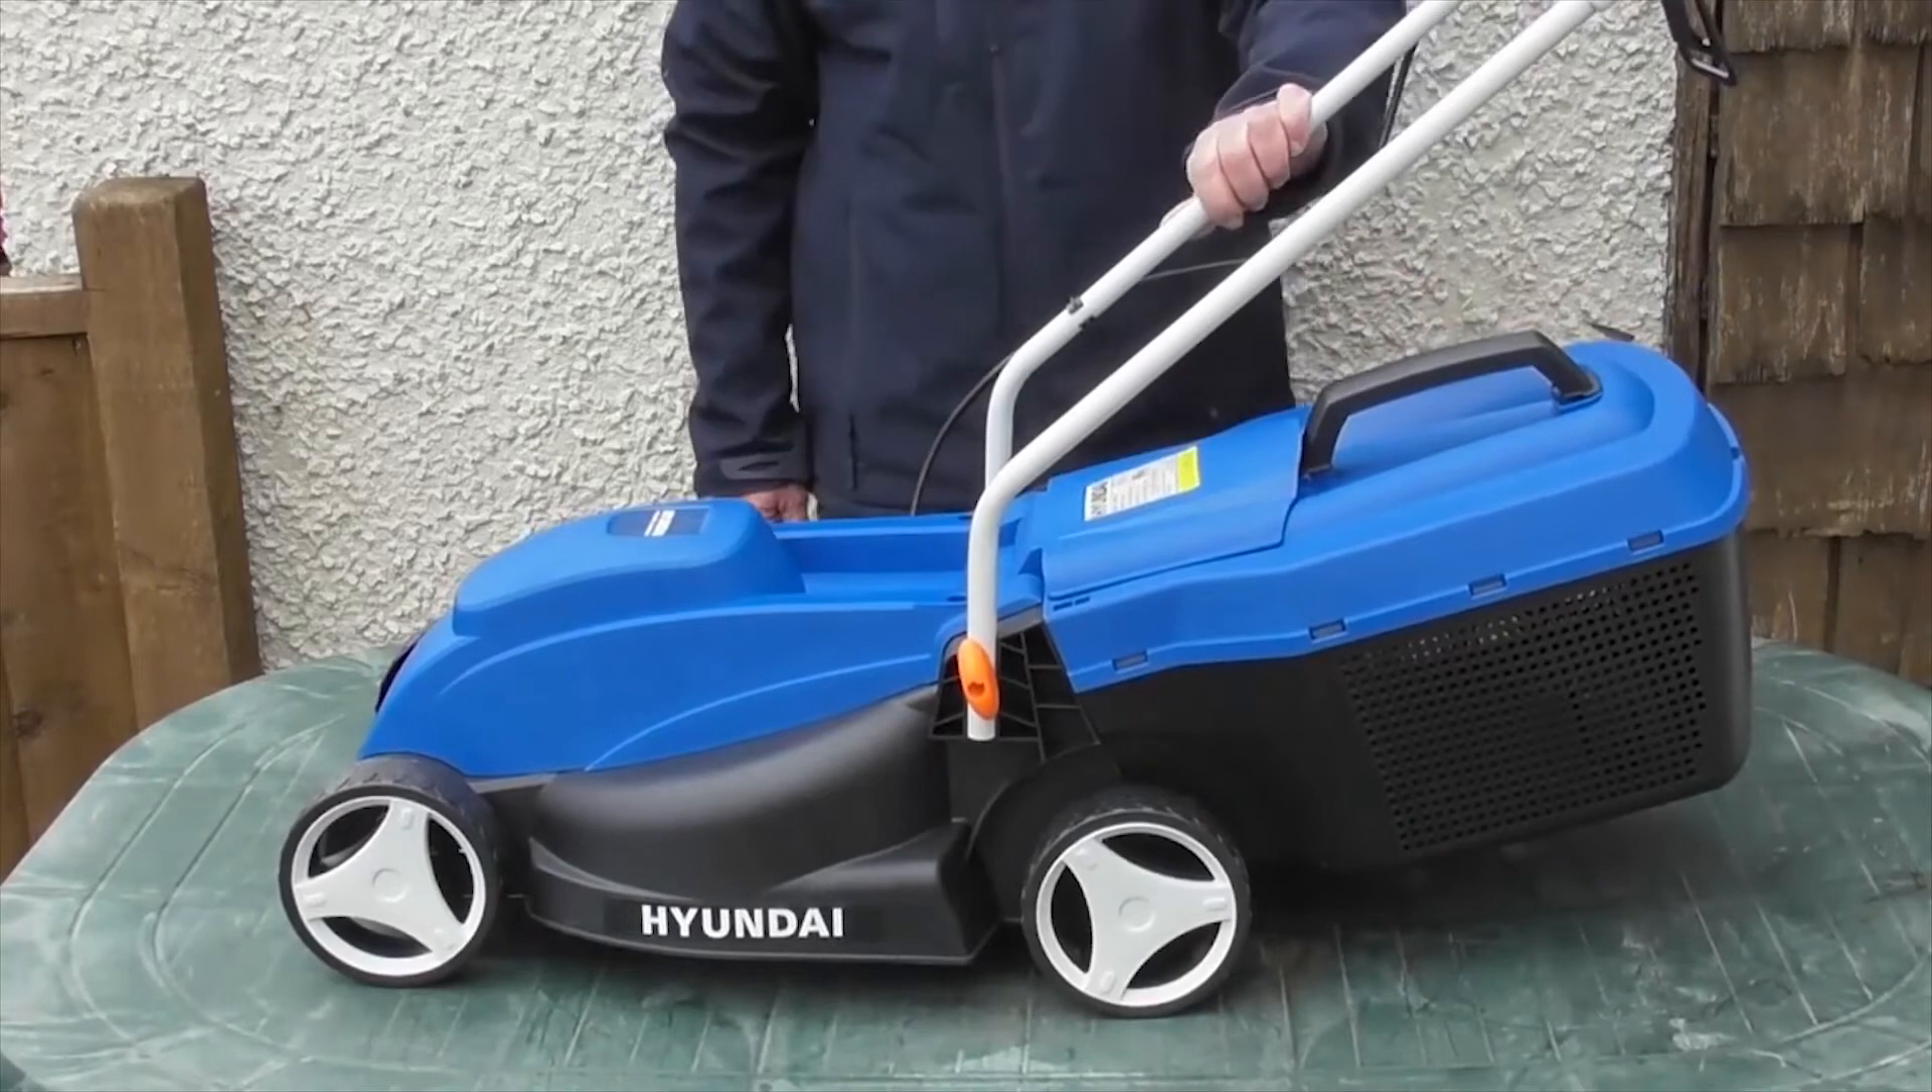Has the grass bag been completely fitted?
Yes.